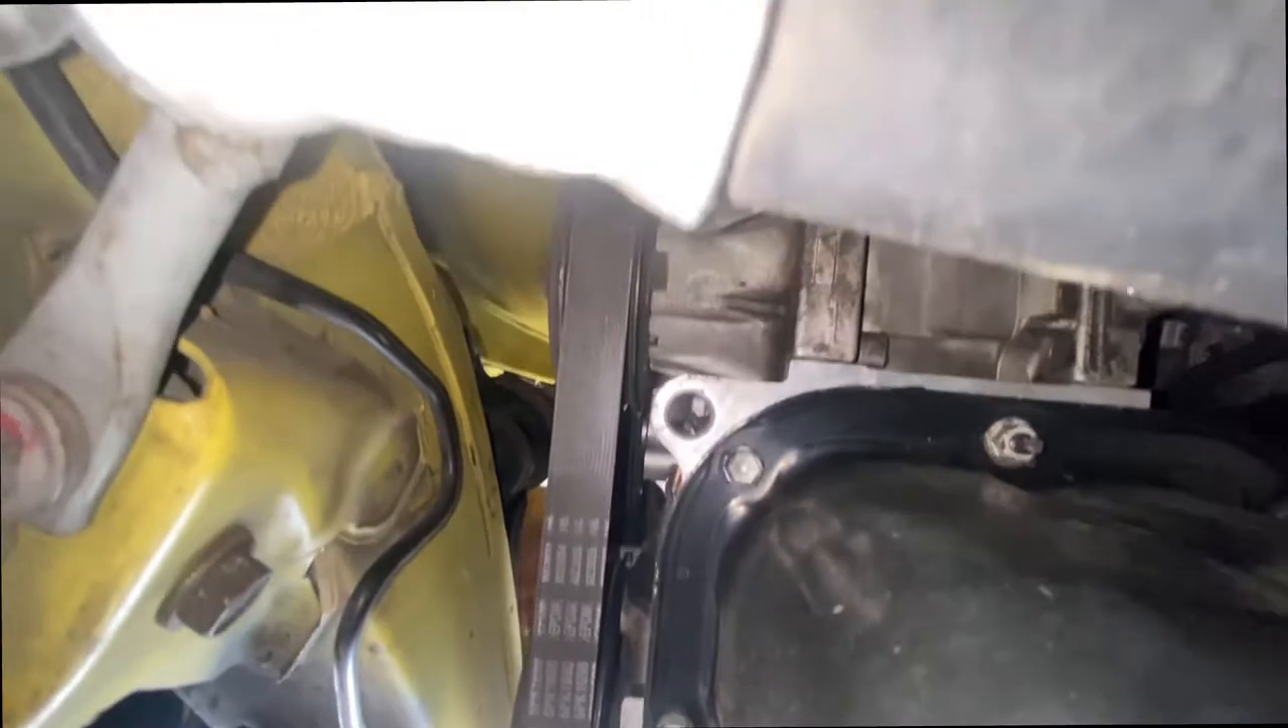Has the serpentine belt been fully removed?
No.